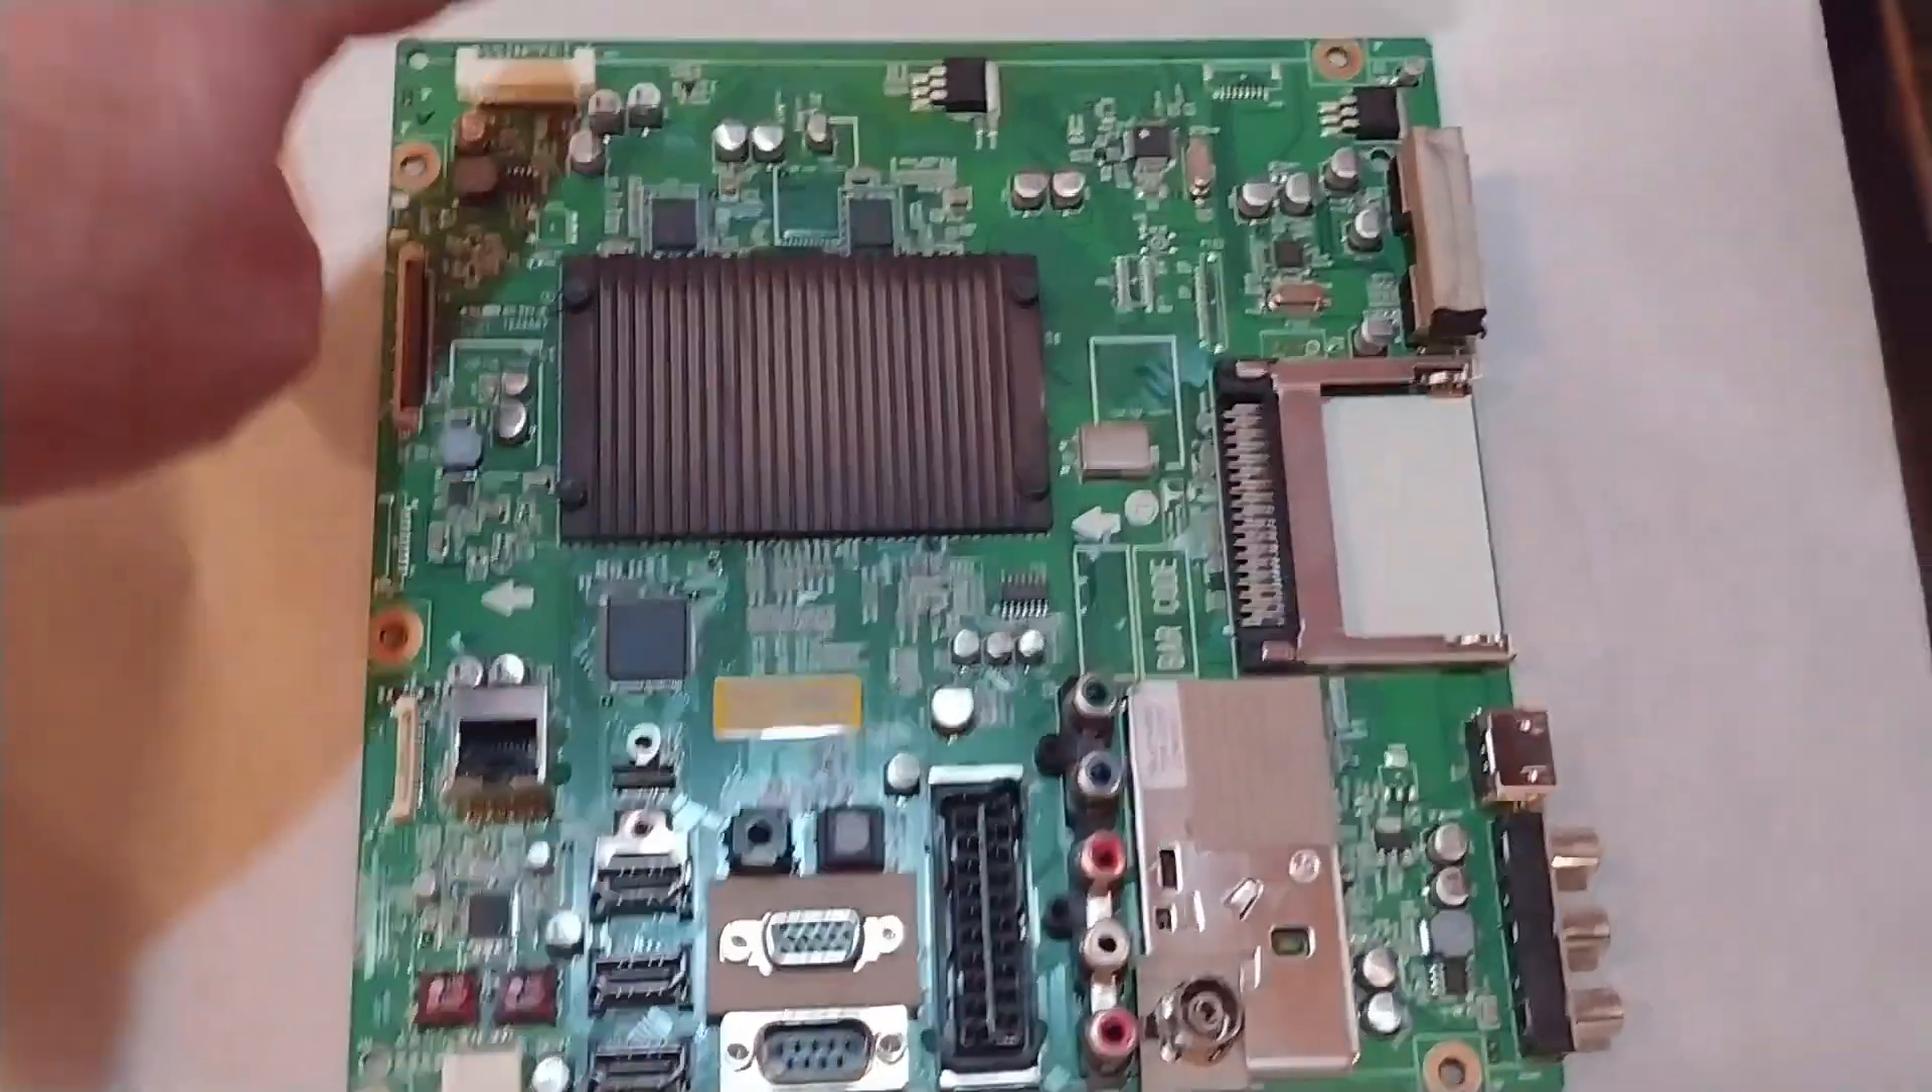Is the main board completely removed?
Yes.